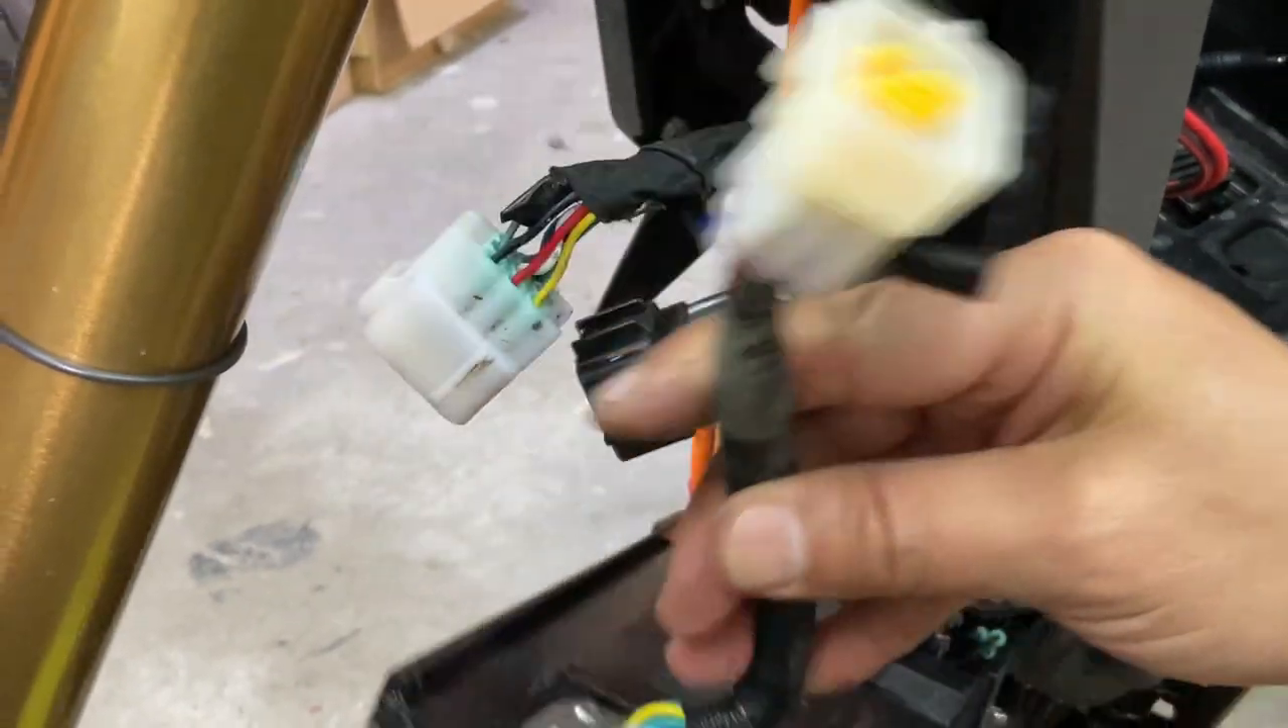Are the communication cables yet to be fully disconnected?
No.